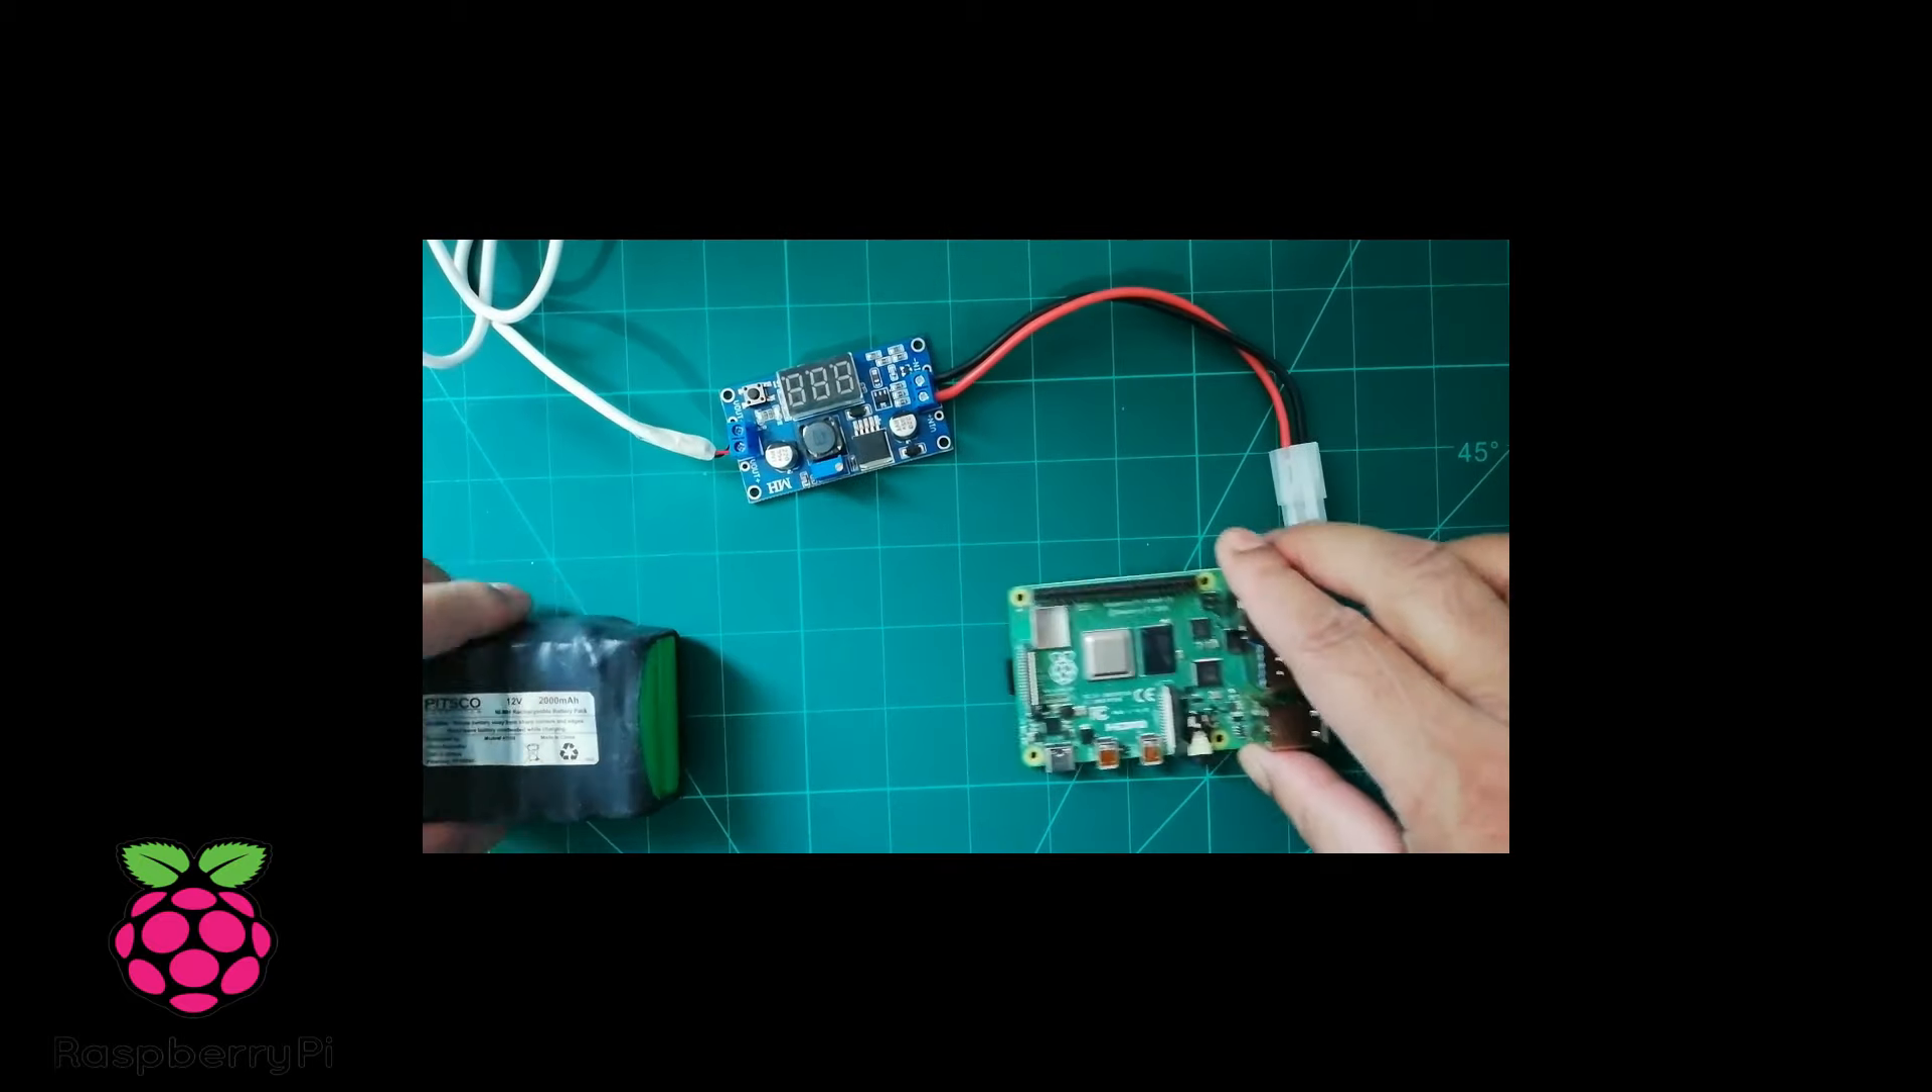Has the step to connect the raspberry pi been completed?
No.